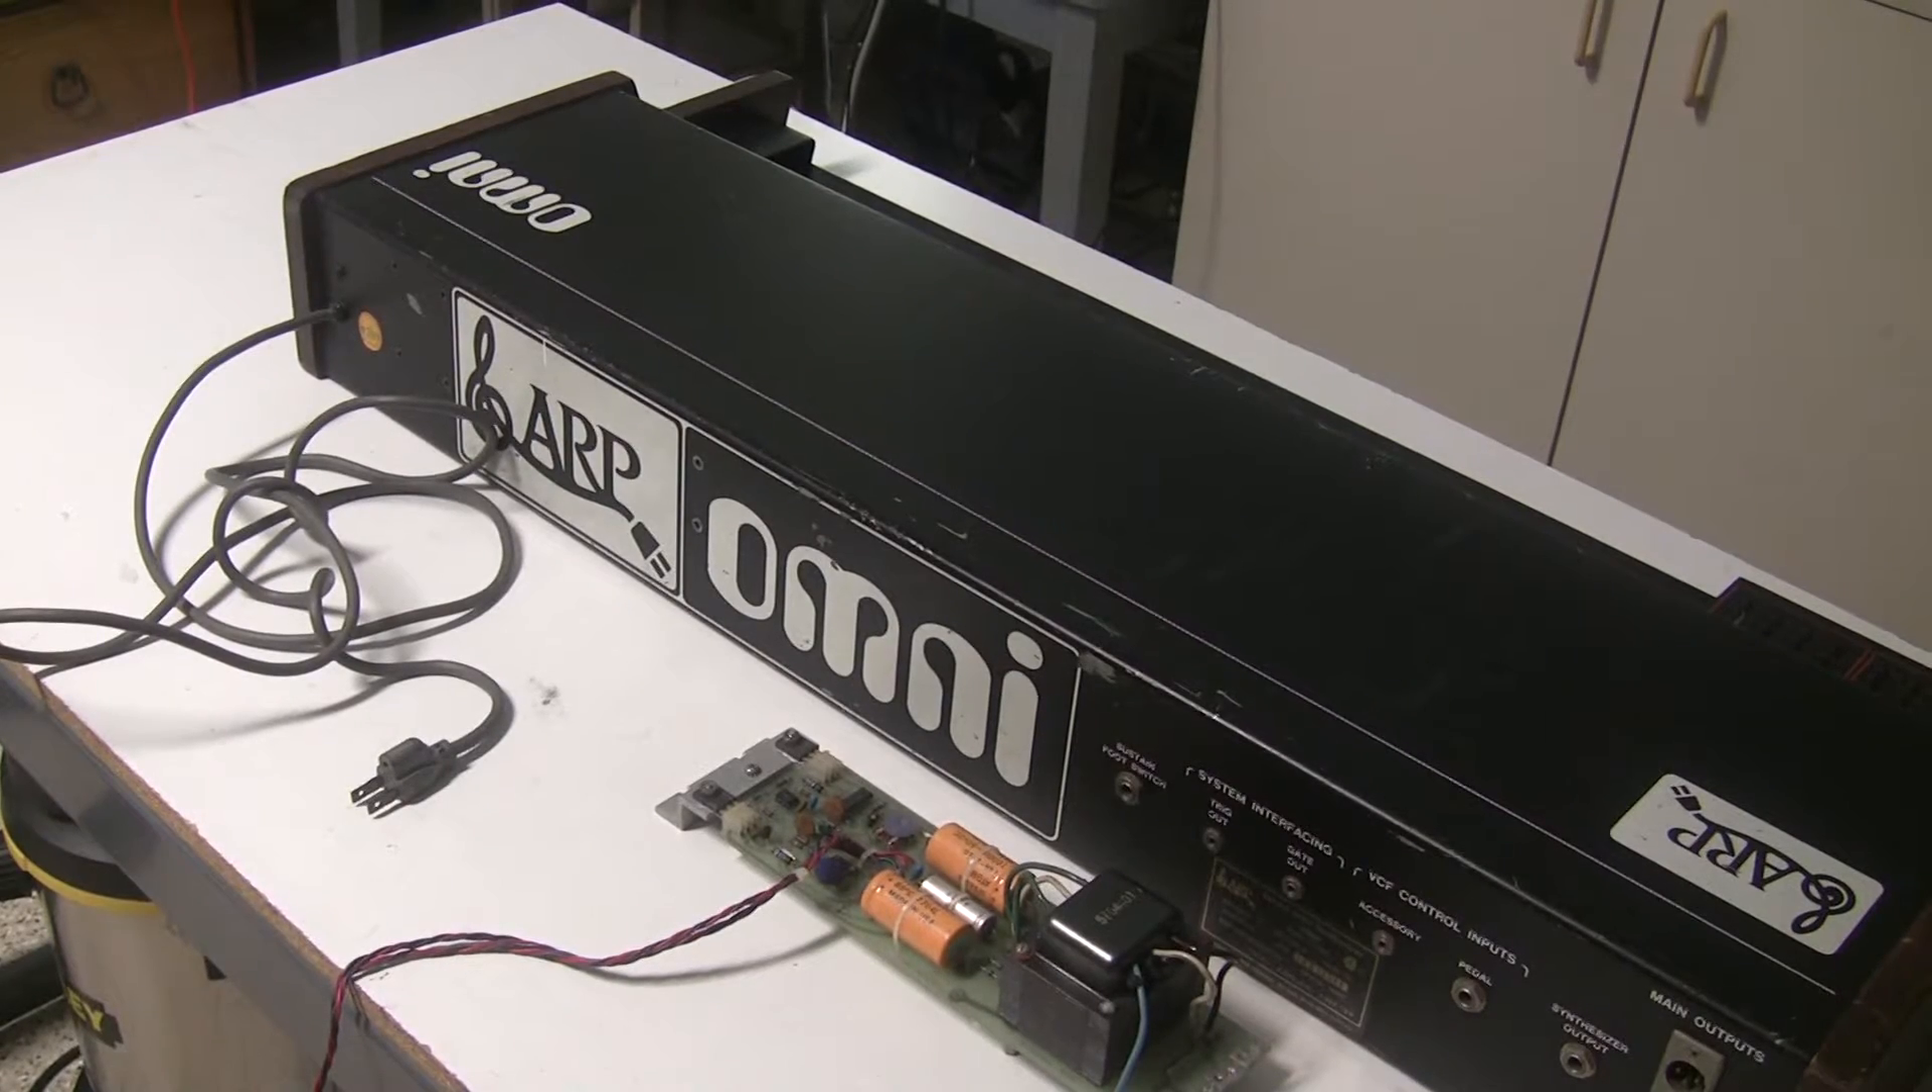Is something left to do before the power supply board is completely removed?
No.